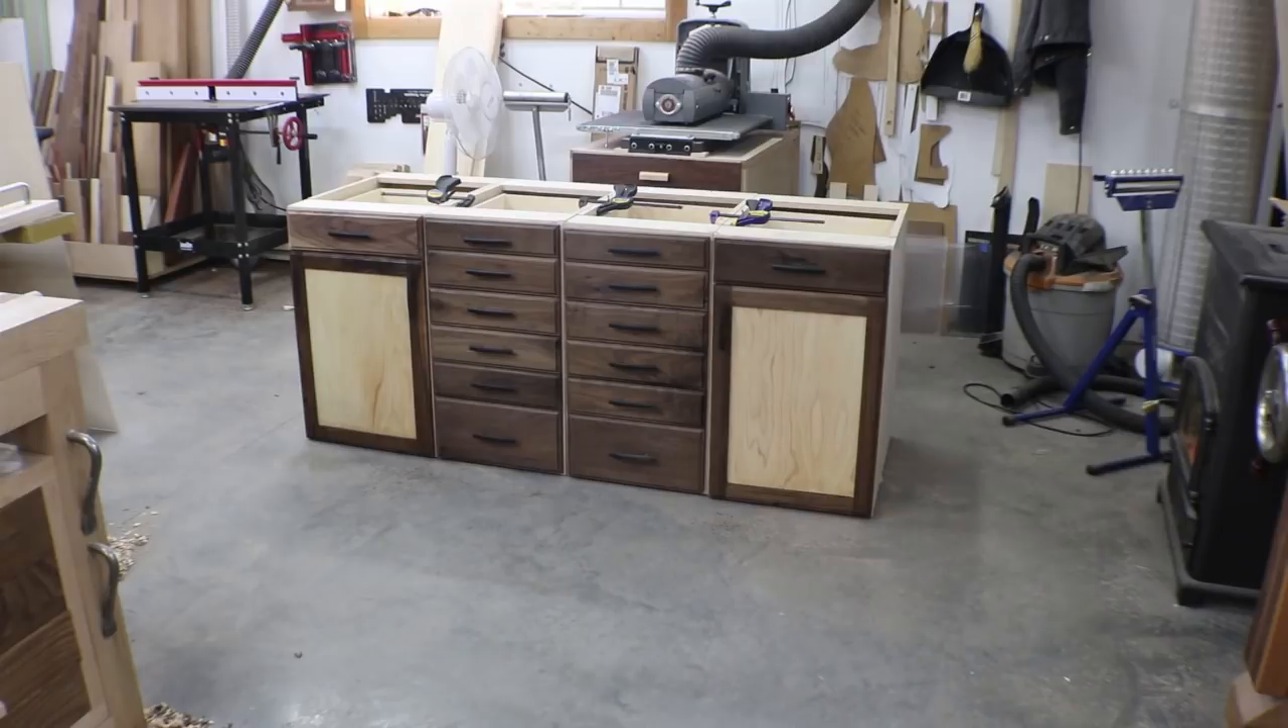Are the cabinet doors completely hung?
Yes.